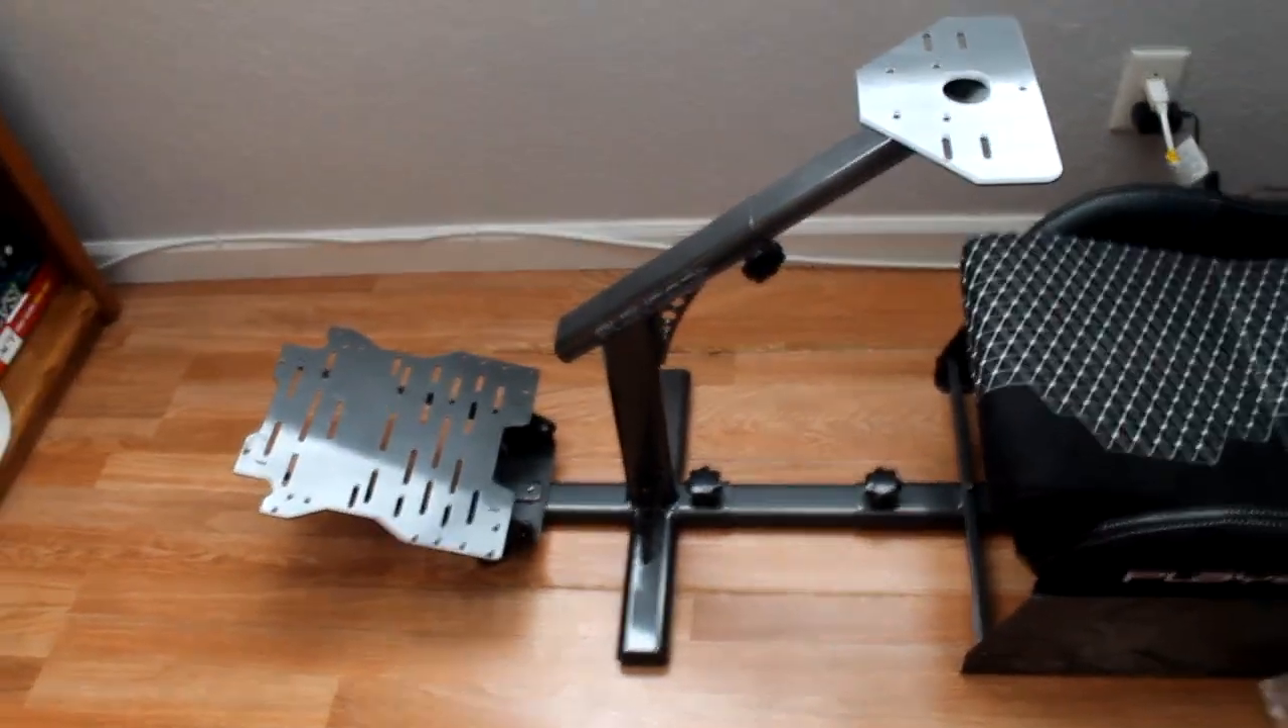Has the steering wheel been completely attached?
No.